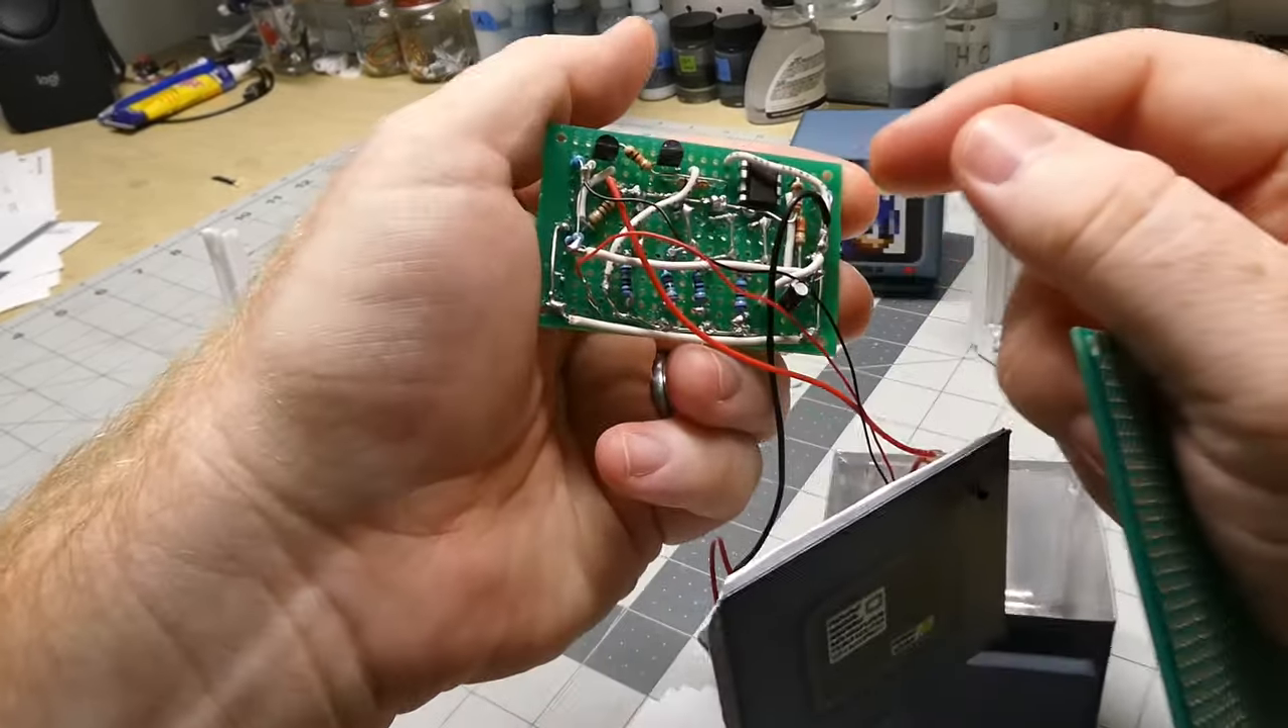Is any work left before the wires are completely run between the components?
No.